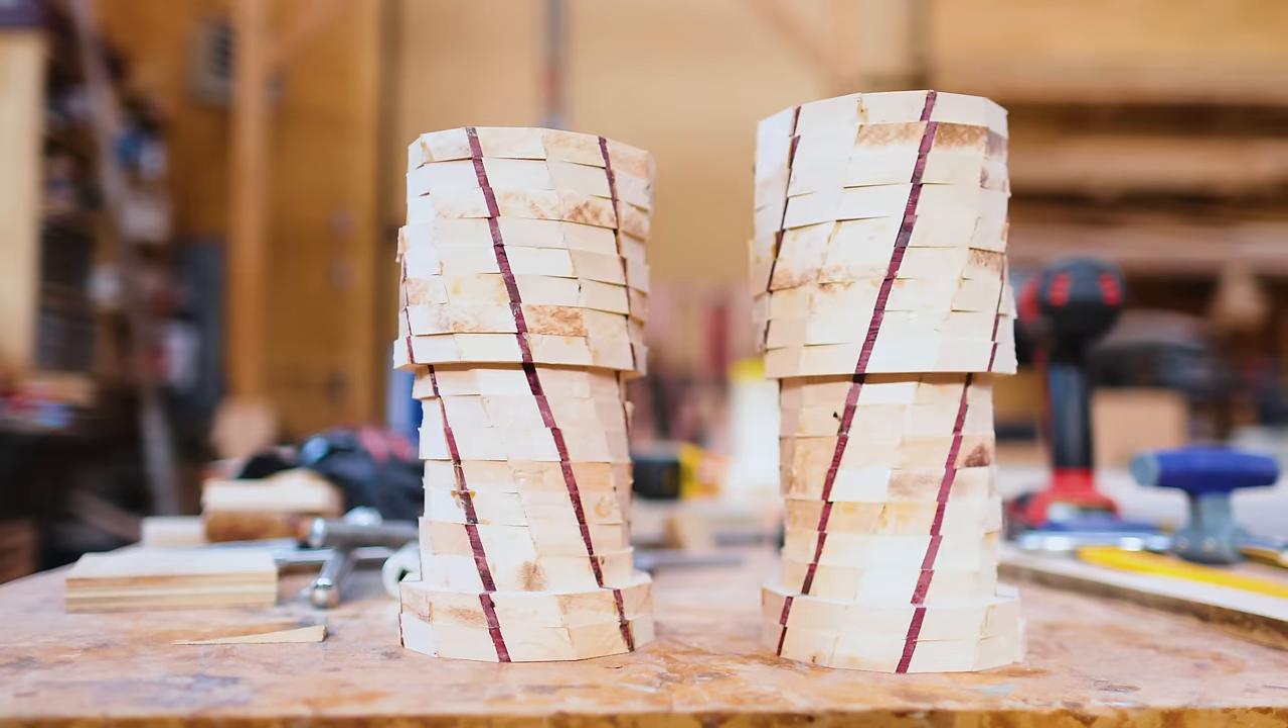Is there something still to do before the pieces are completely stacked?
No.